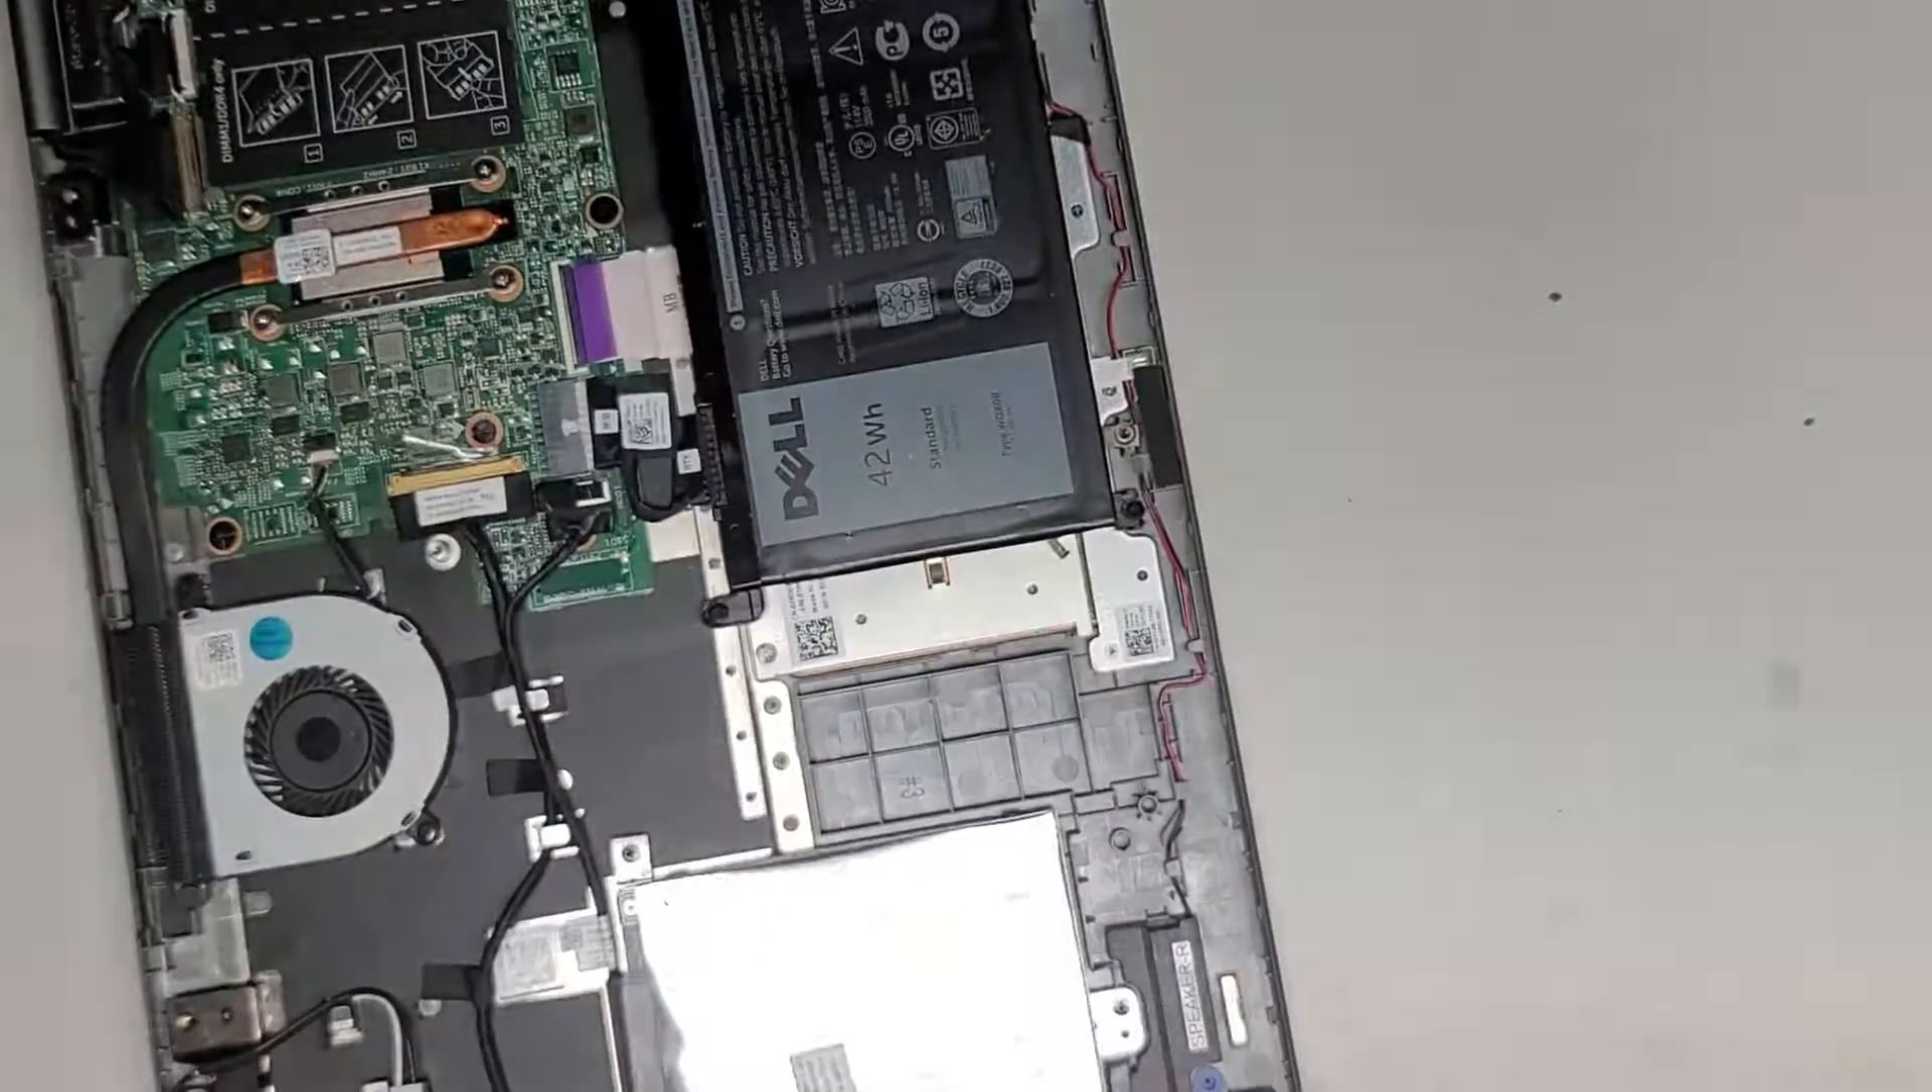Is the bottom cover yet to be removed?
No.